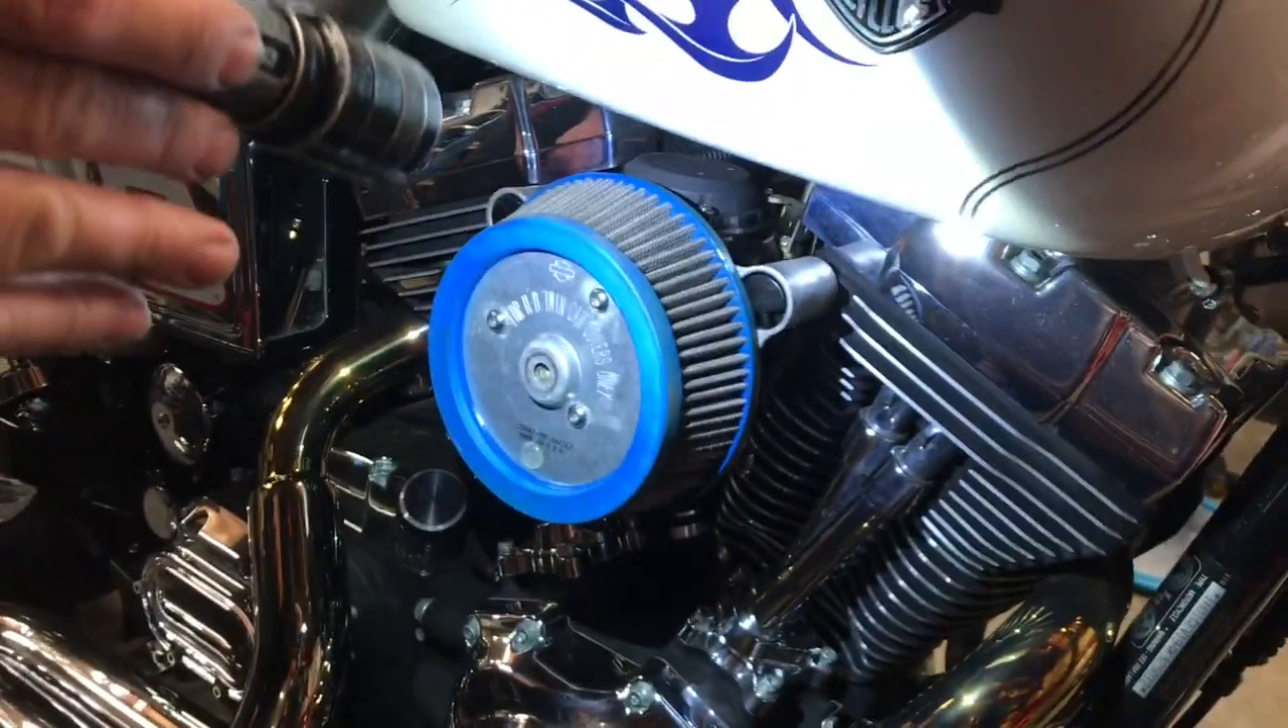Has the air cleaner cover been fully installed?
No.